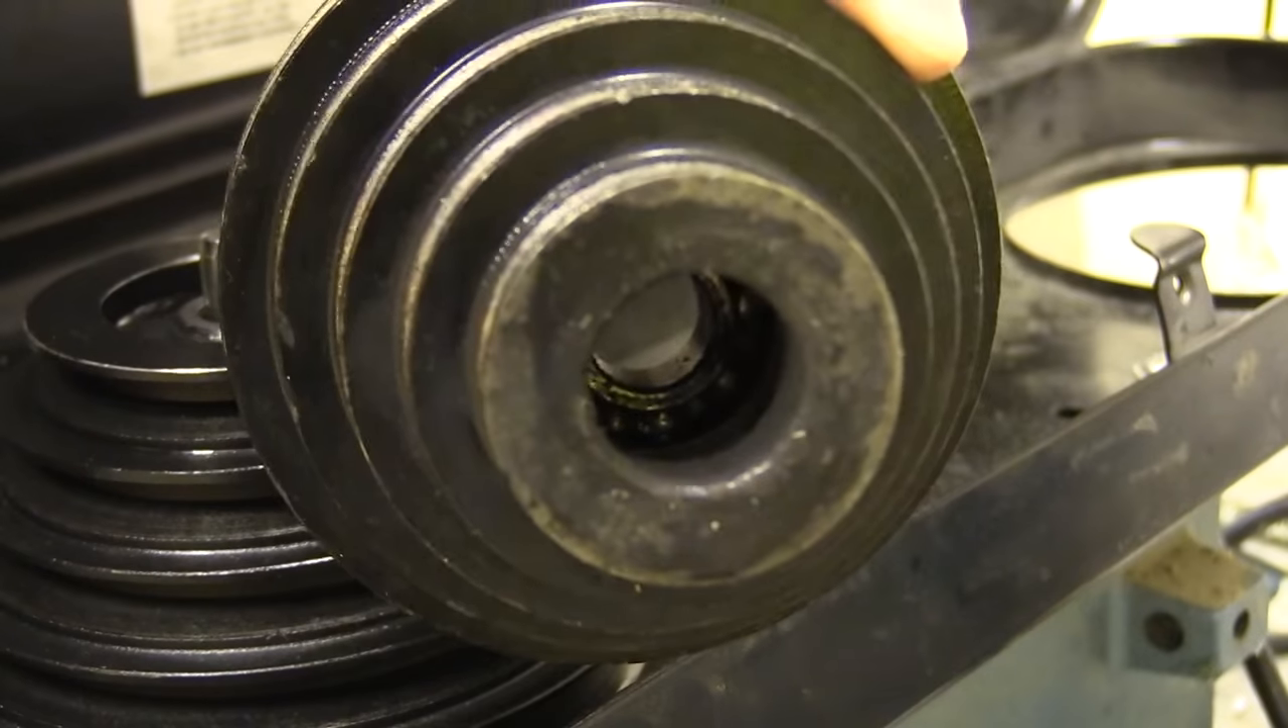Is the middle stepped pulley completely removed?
Yes.